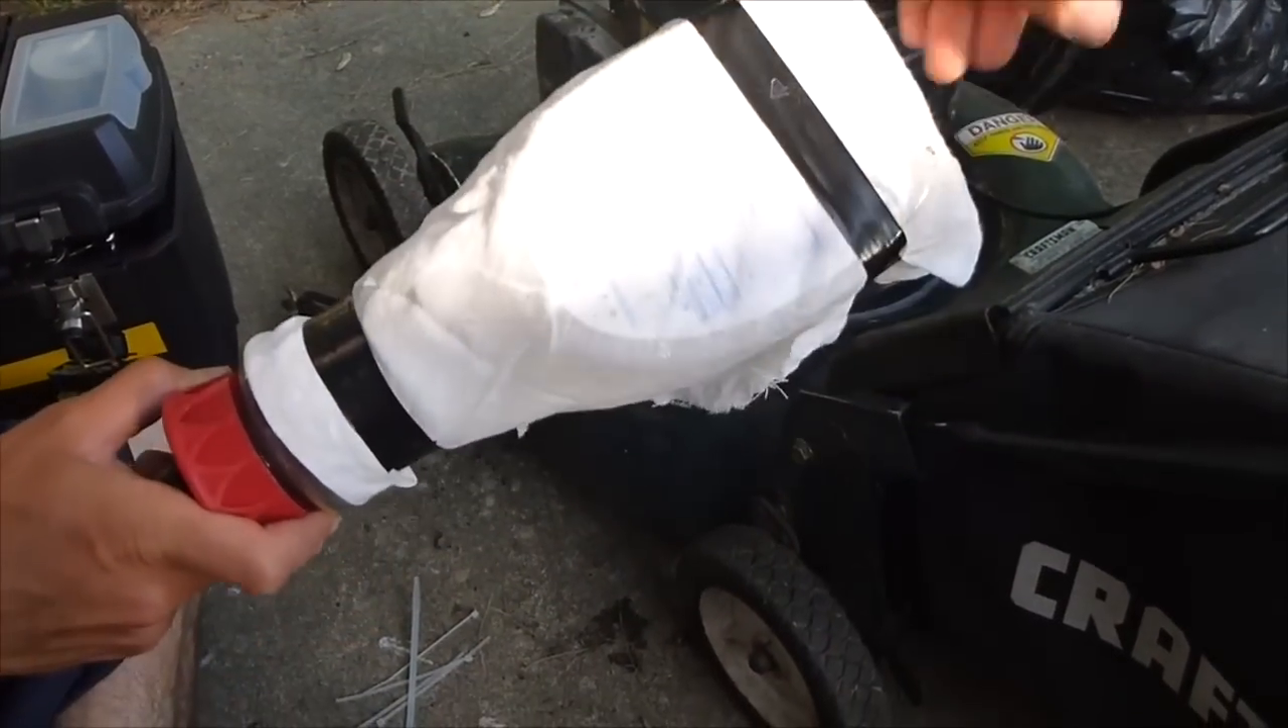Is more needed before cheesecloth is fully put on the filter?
No.